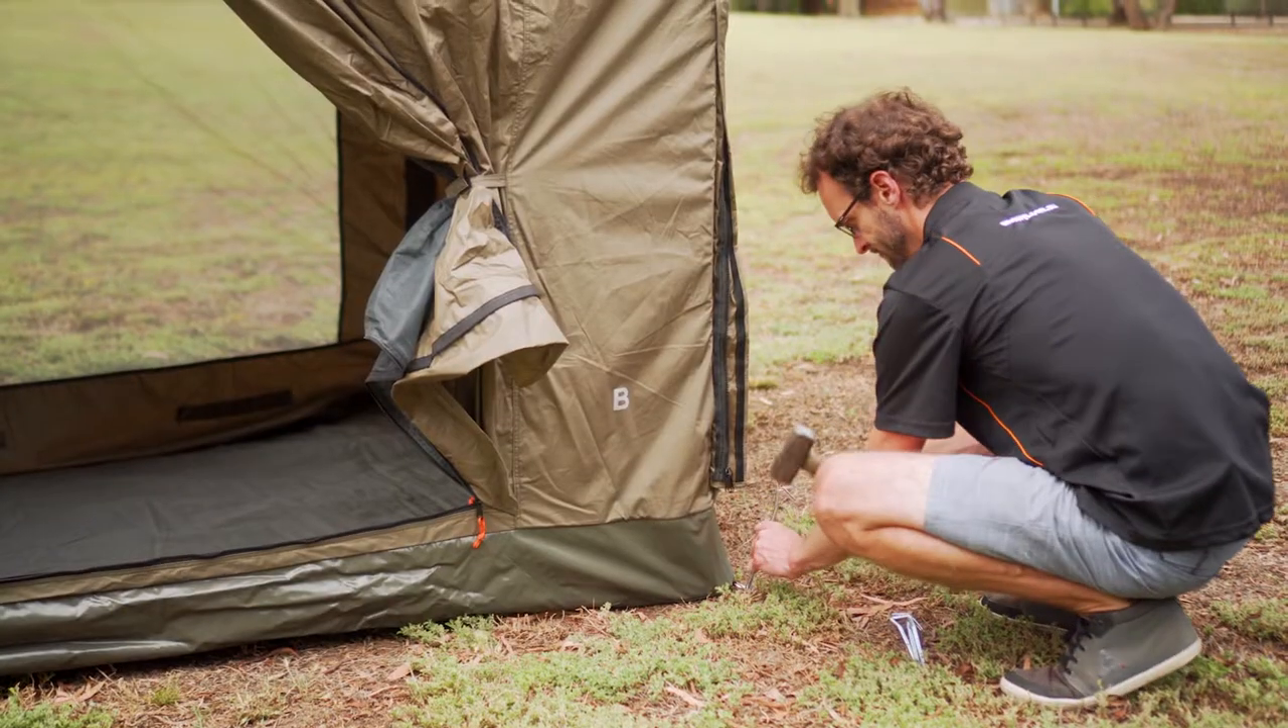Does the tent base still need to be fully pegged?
Yes.